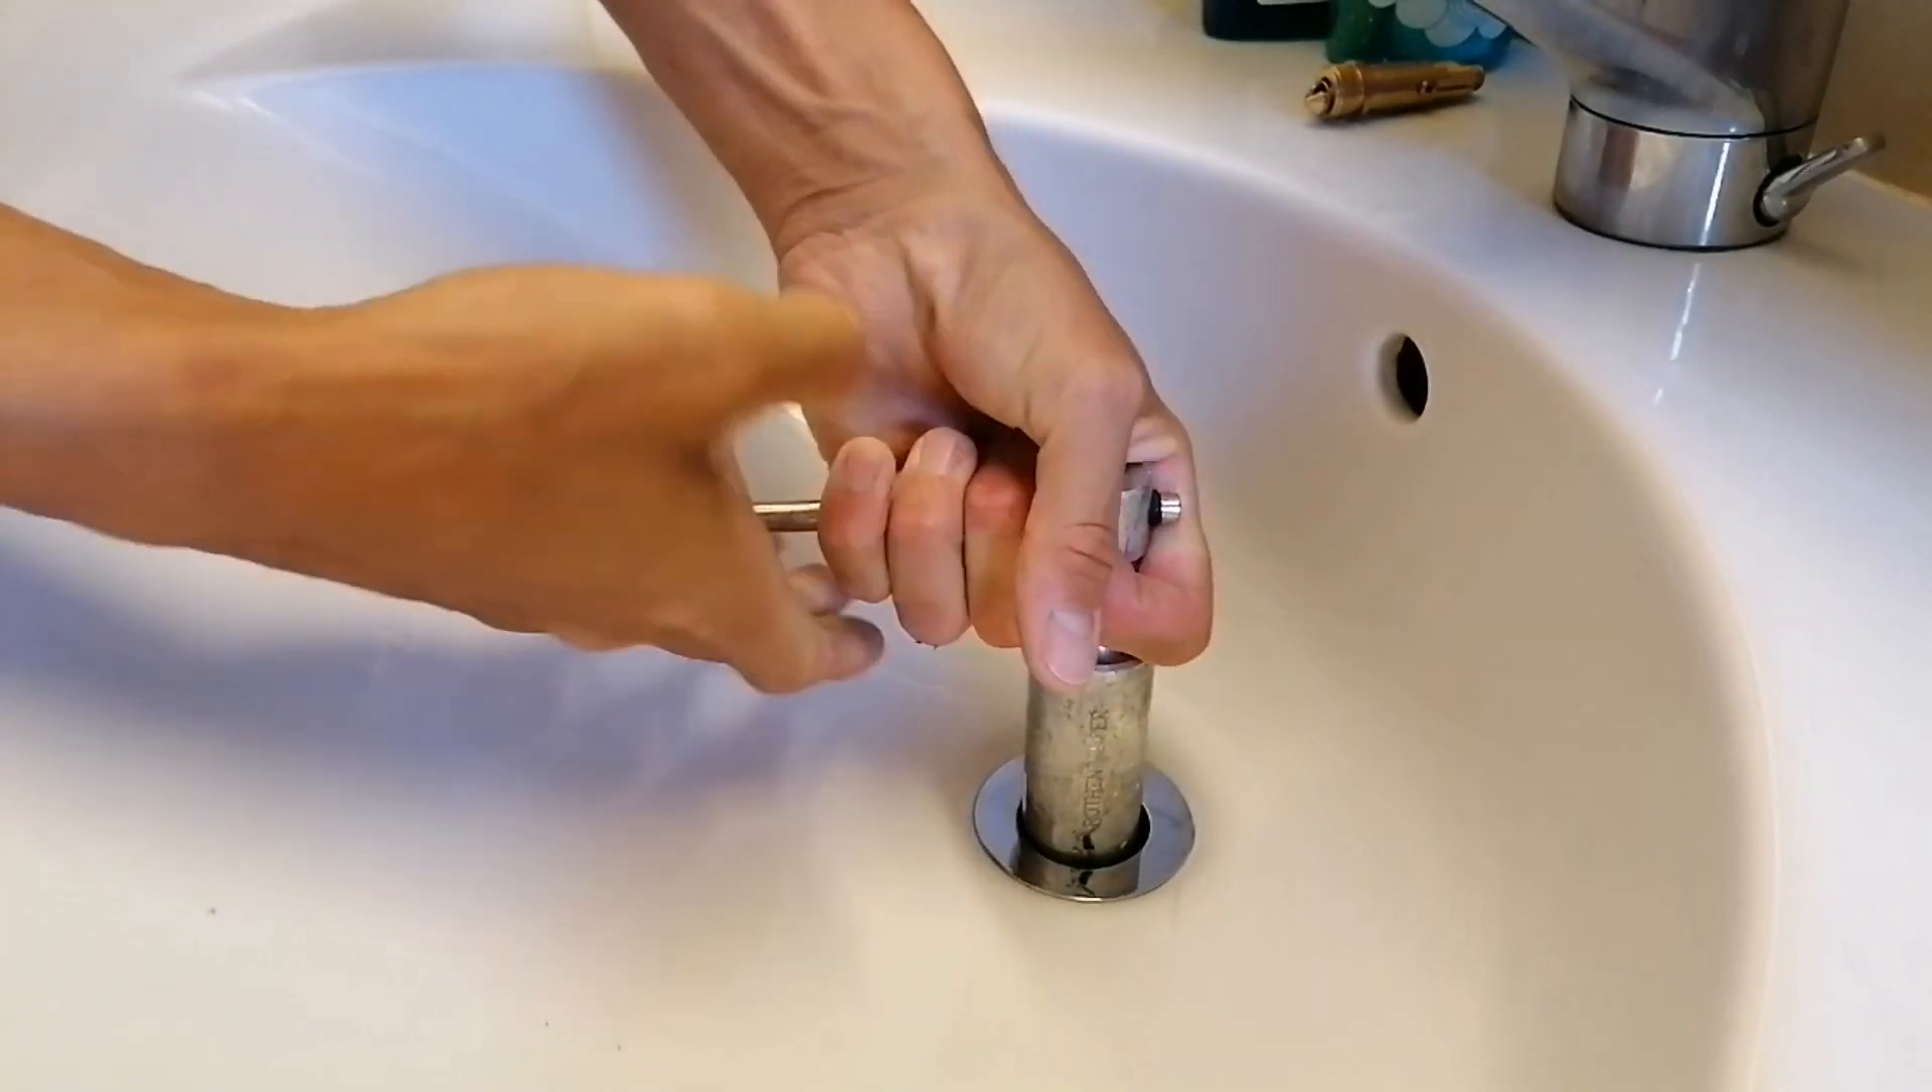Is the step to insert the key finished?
Yes.